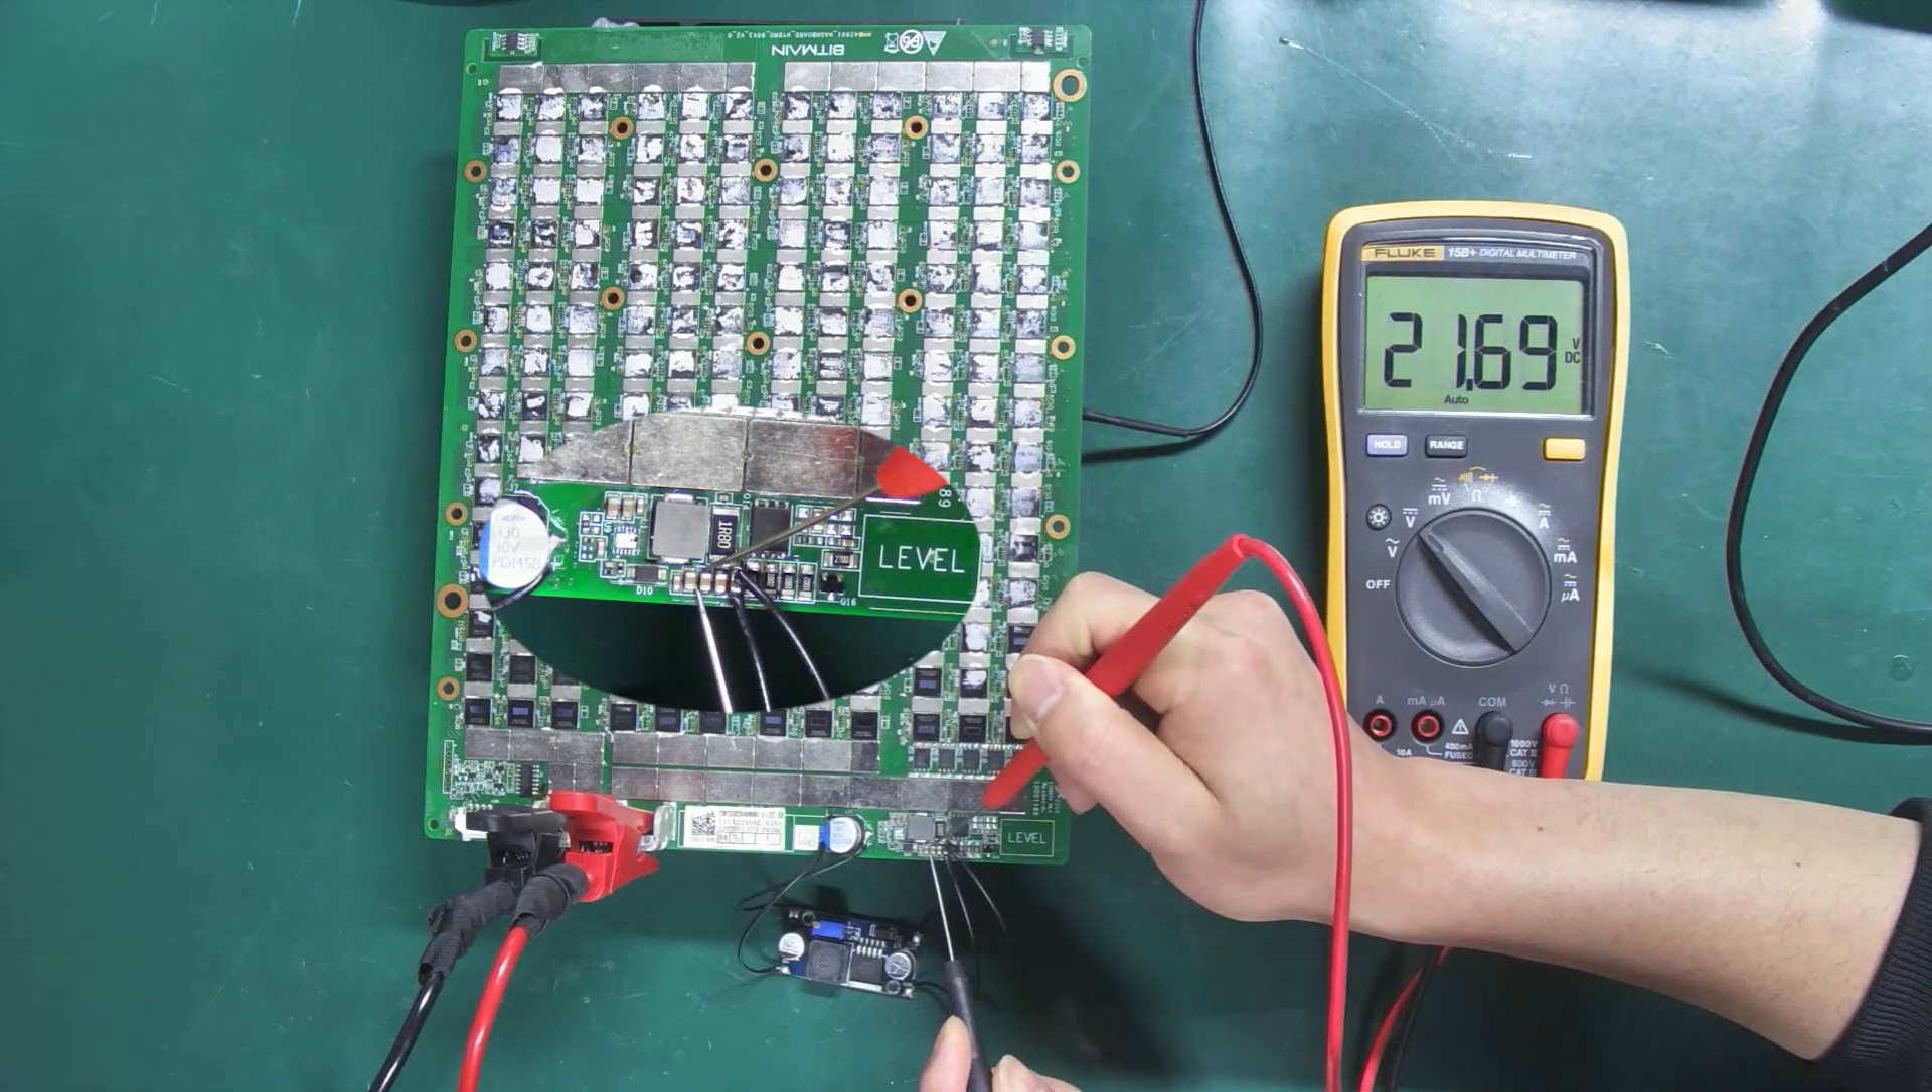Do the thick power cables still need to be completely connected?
No.